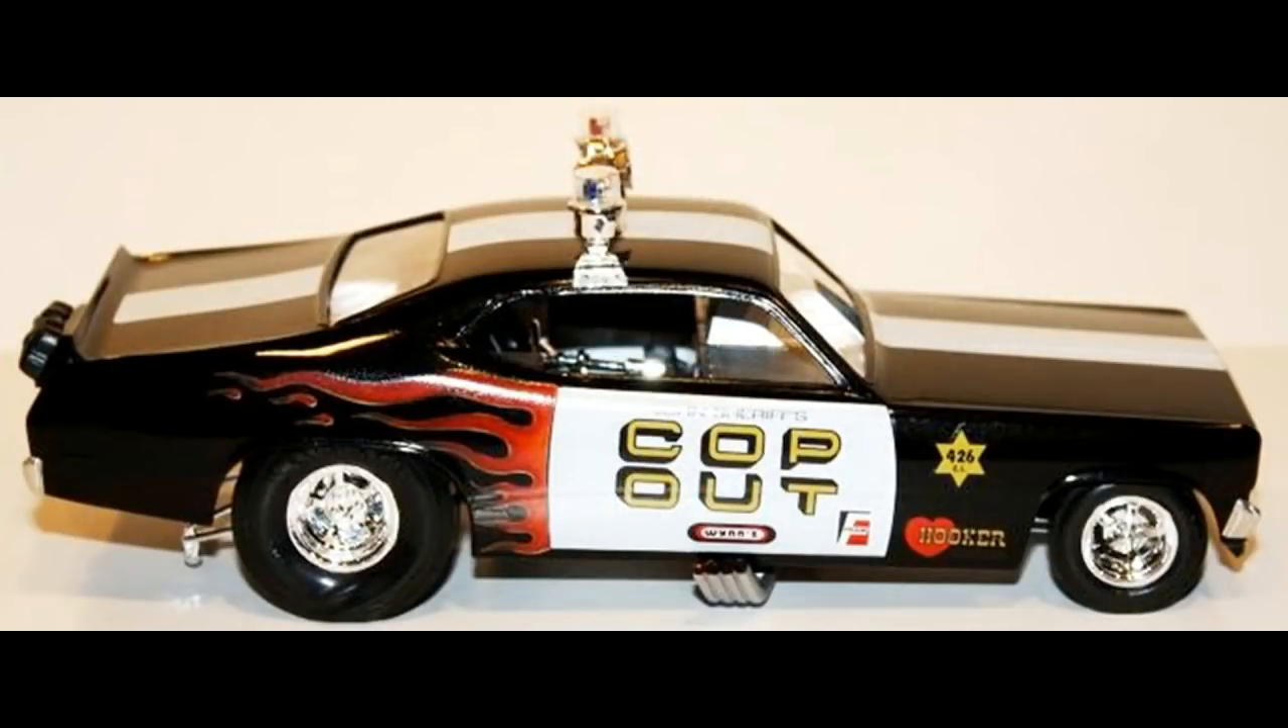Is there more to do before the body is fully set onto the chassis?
No.